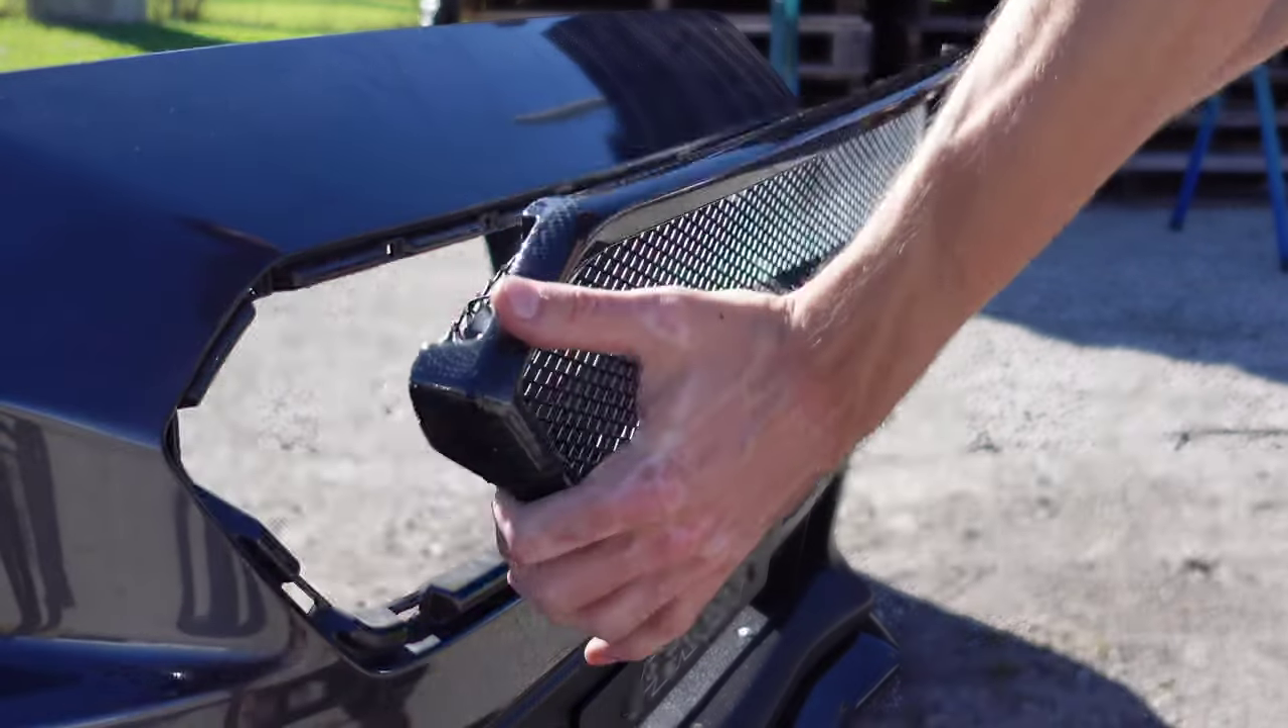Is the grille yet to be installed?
Yes.